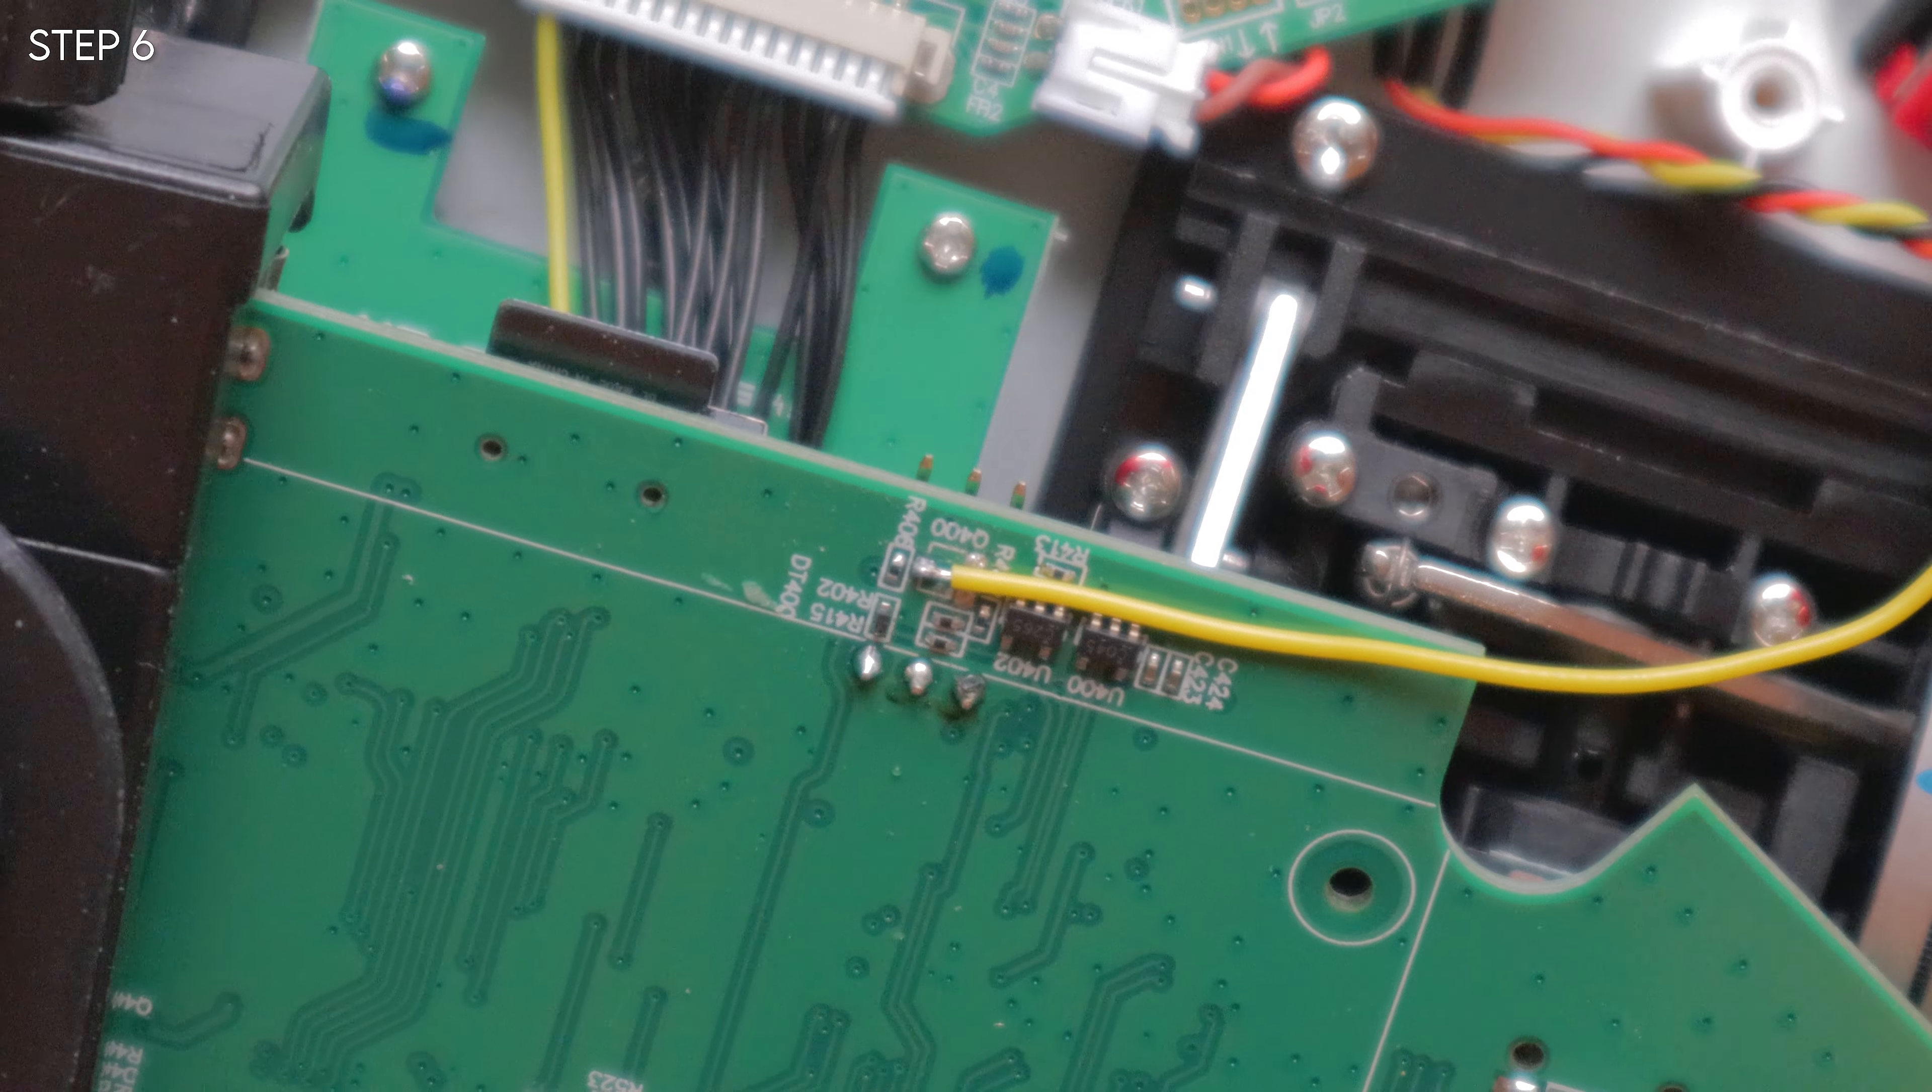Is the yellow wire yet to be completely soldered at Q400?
No.